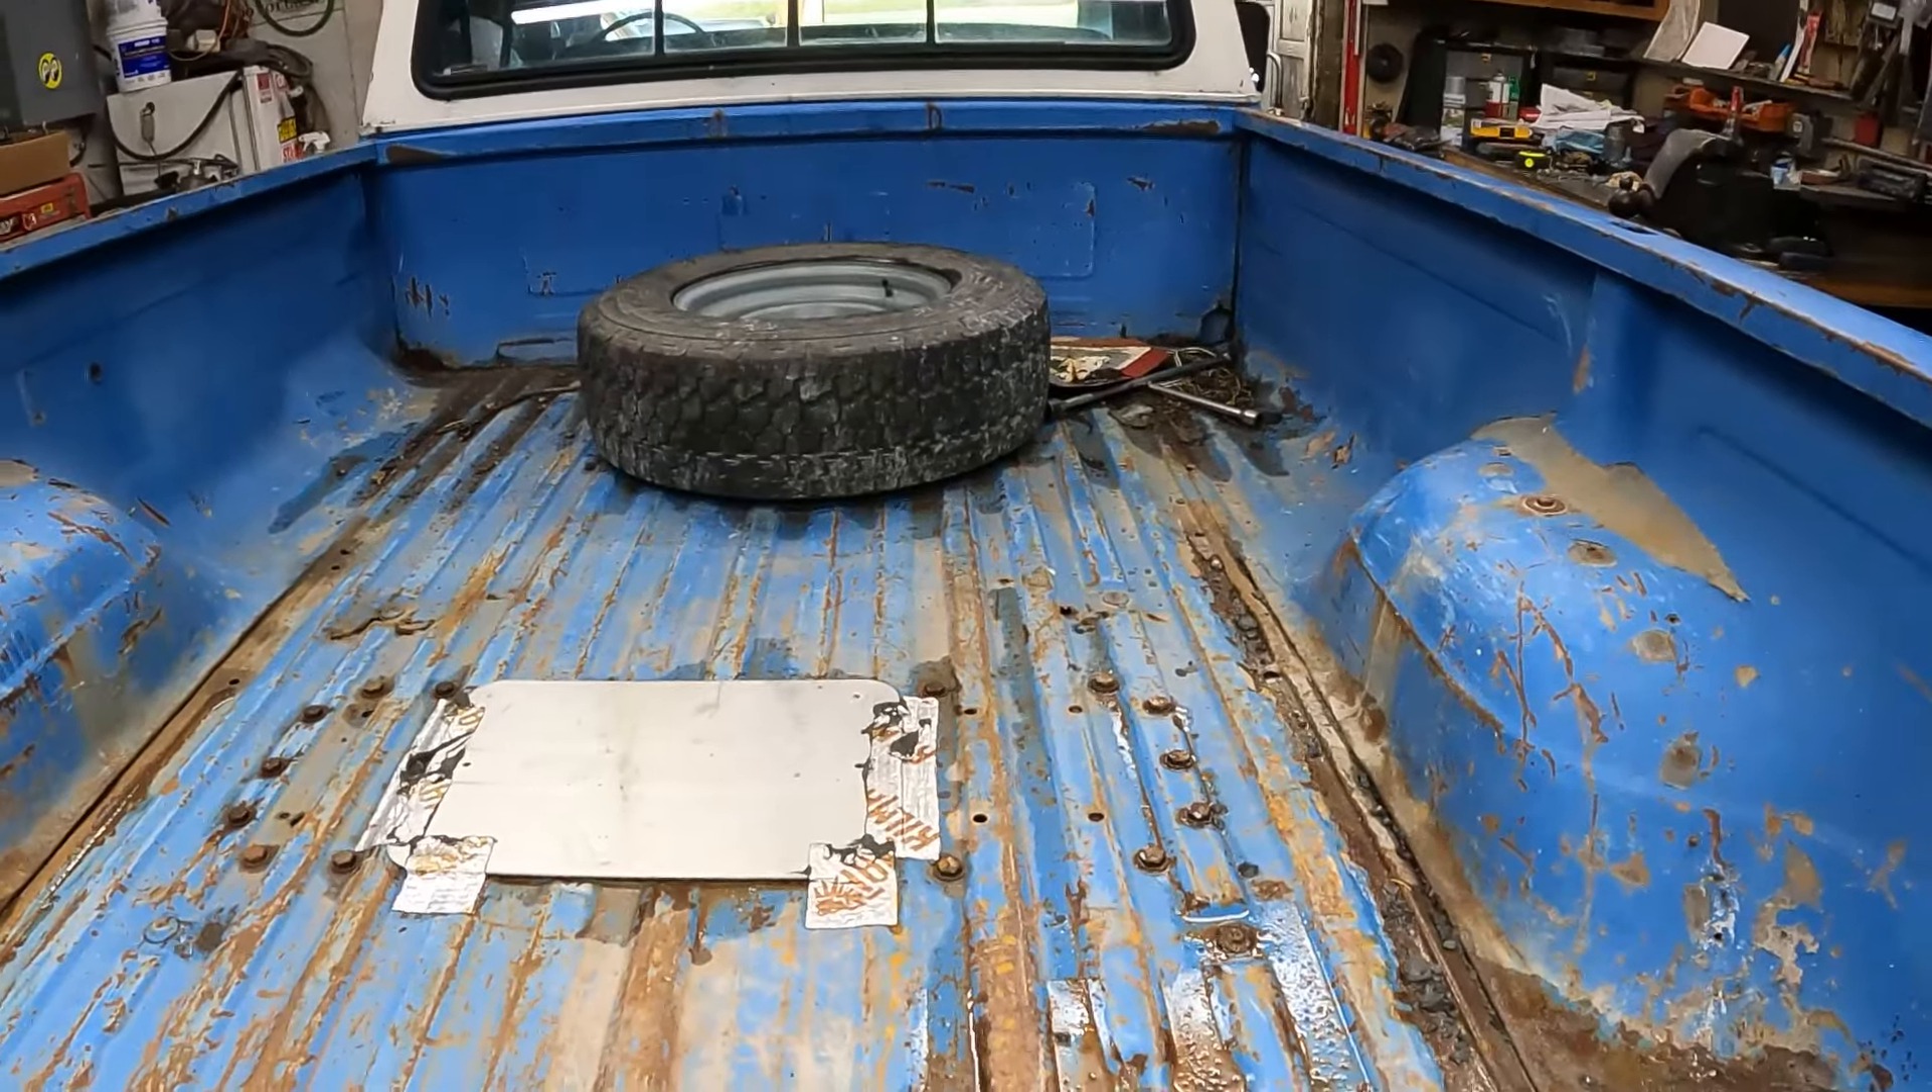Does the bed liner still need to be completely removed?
No.